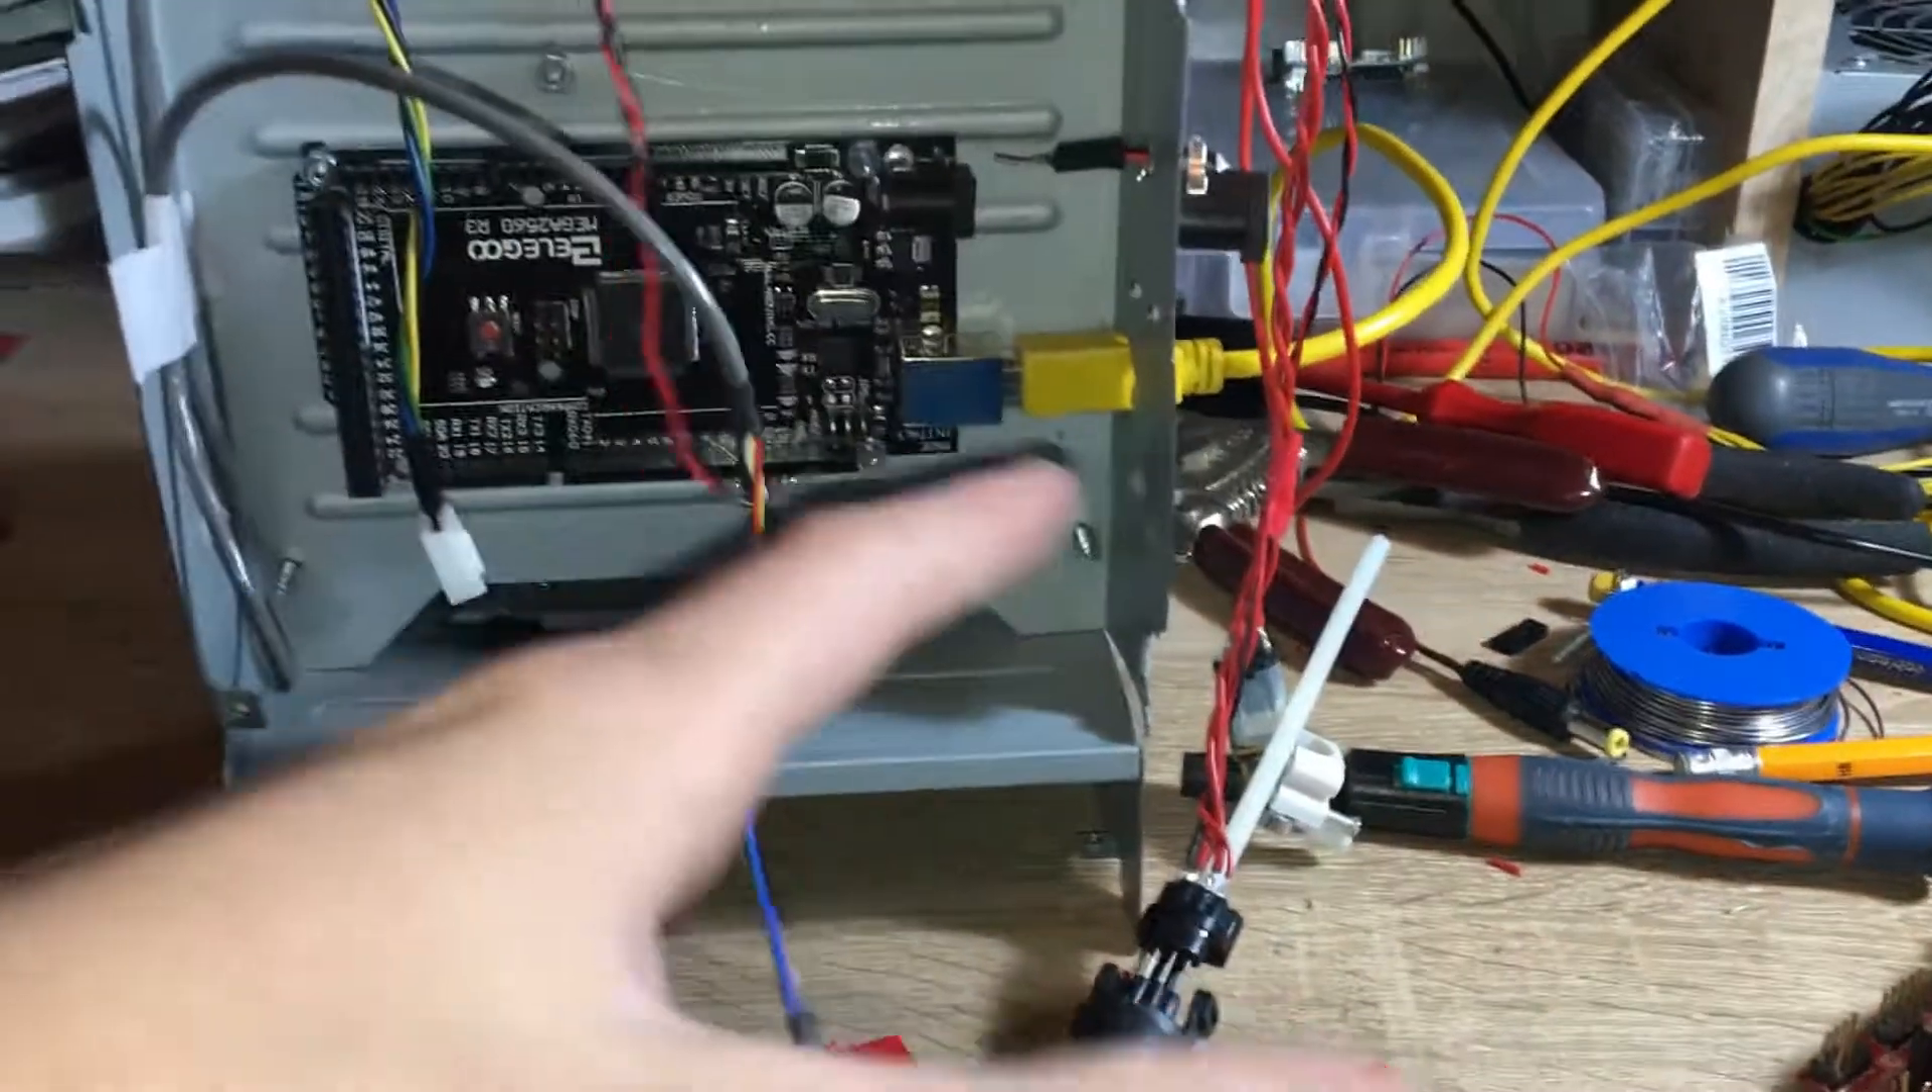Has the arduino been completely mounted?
Yes.